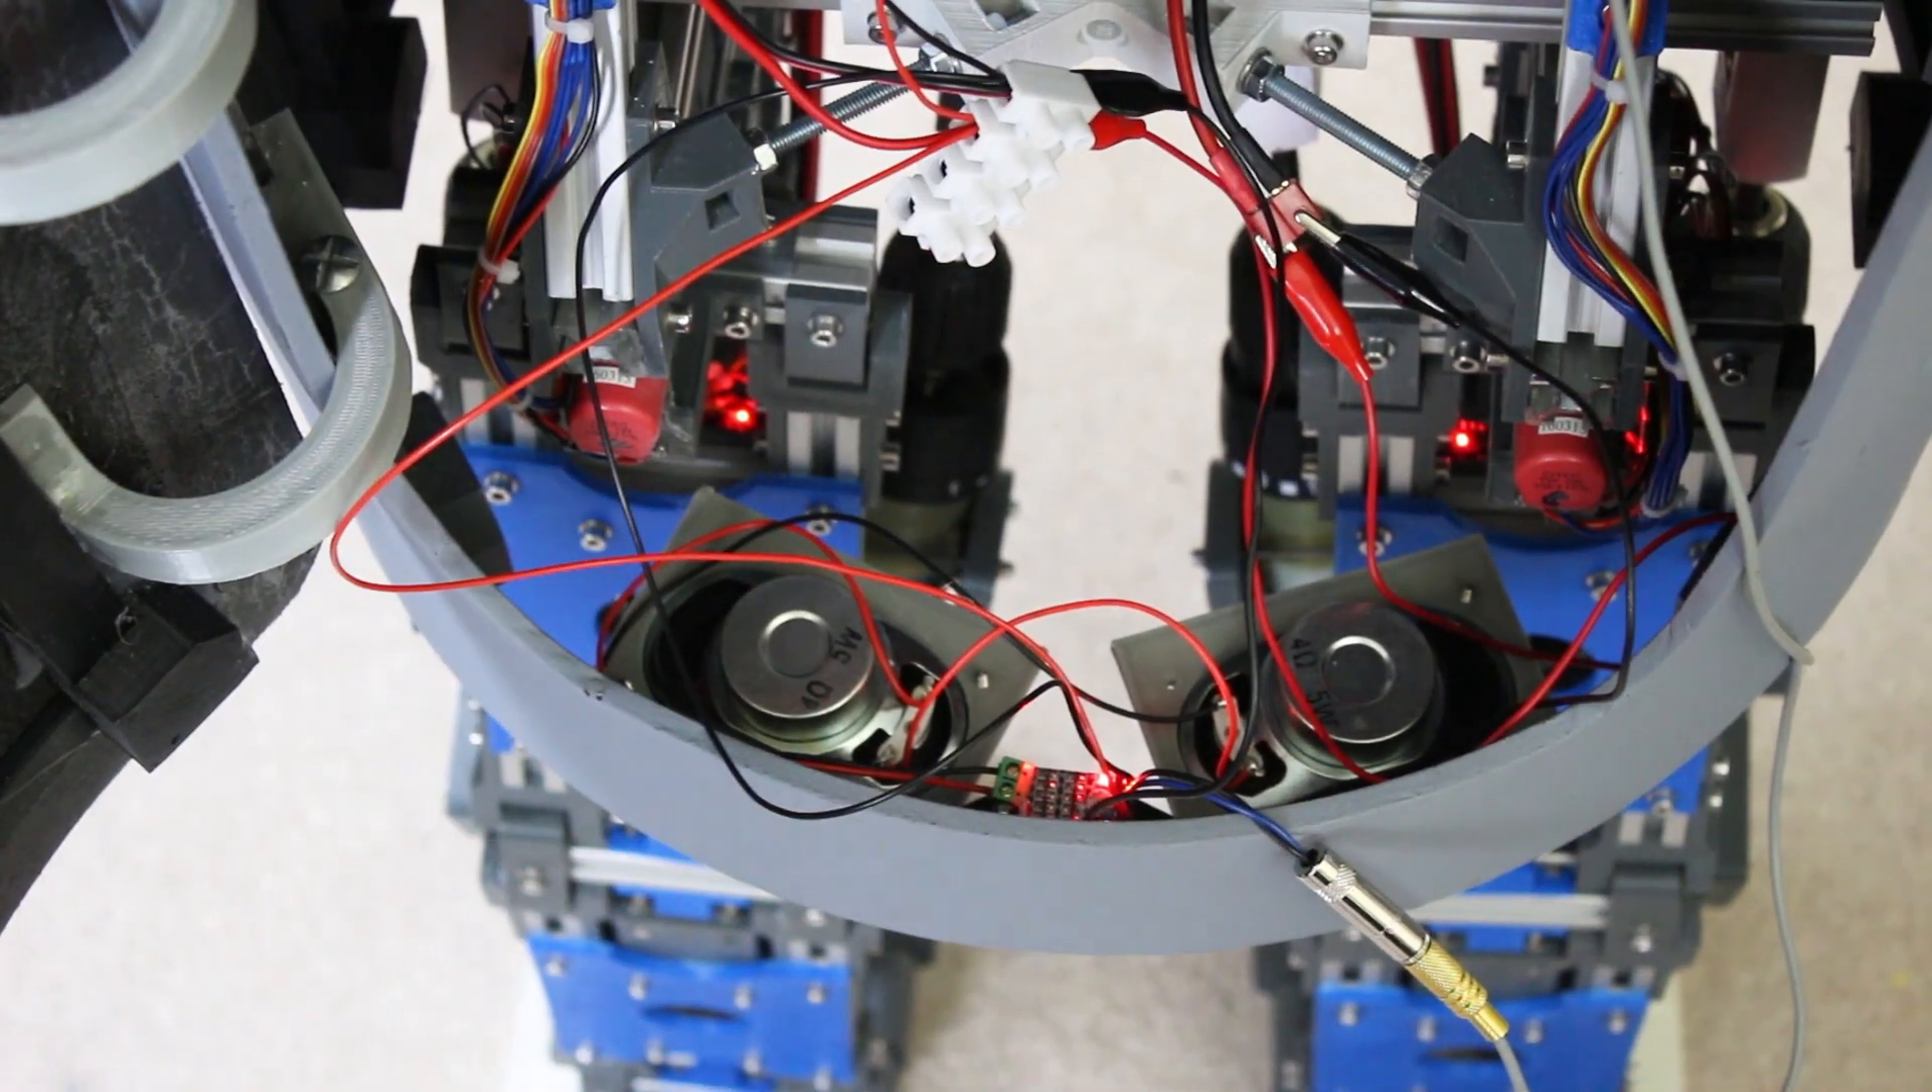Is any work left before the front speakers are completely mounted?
No.